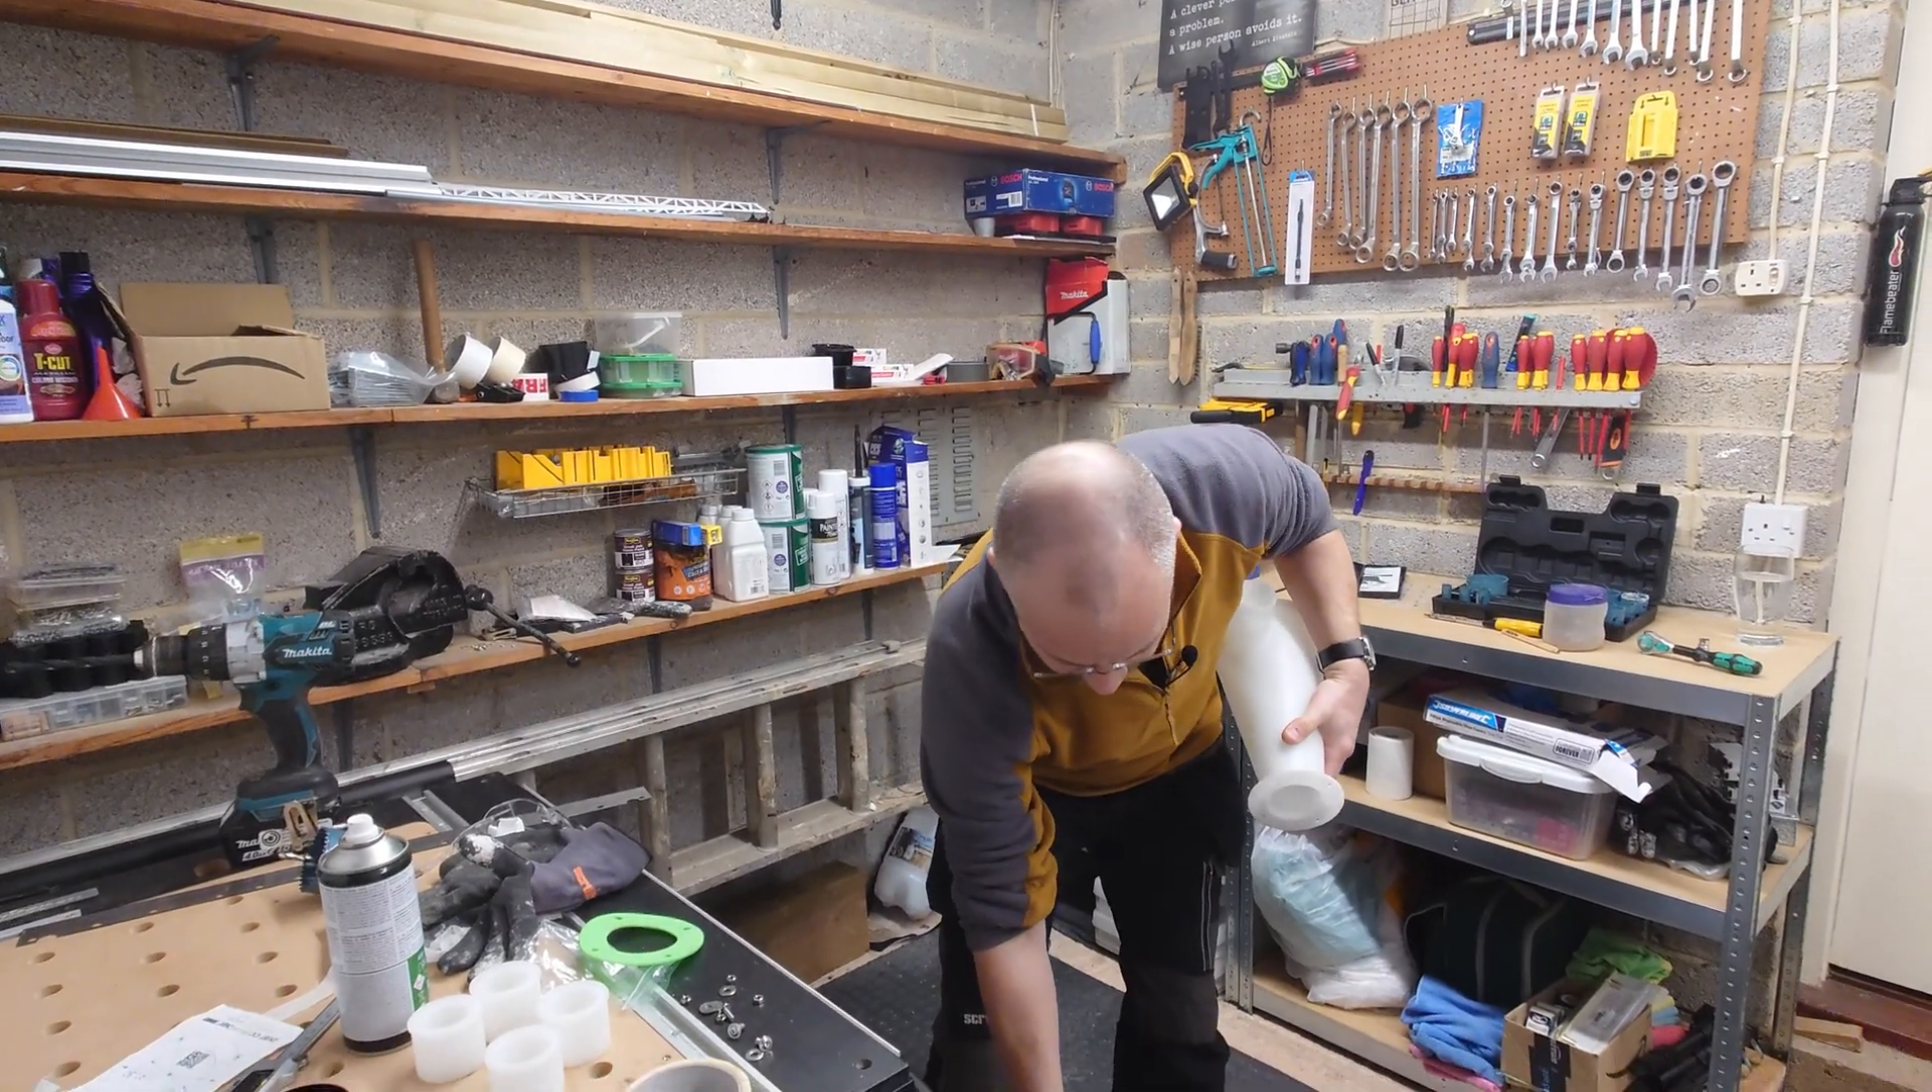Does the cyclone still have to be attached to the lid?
Yes.